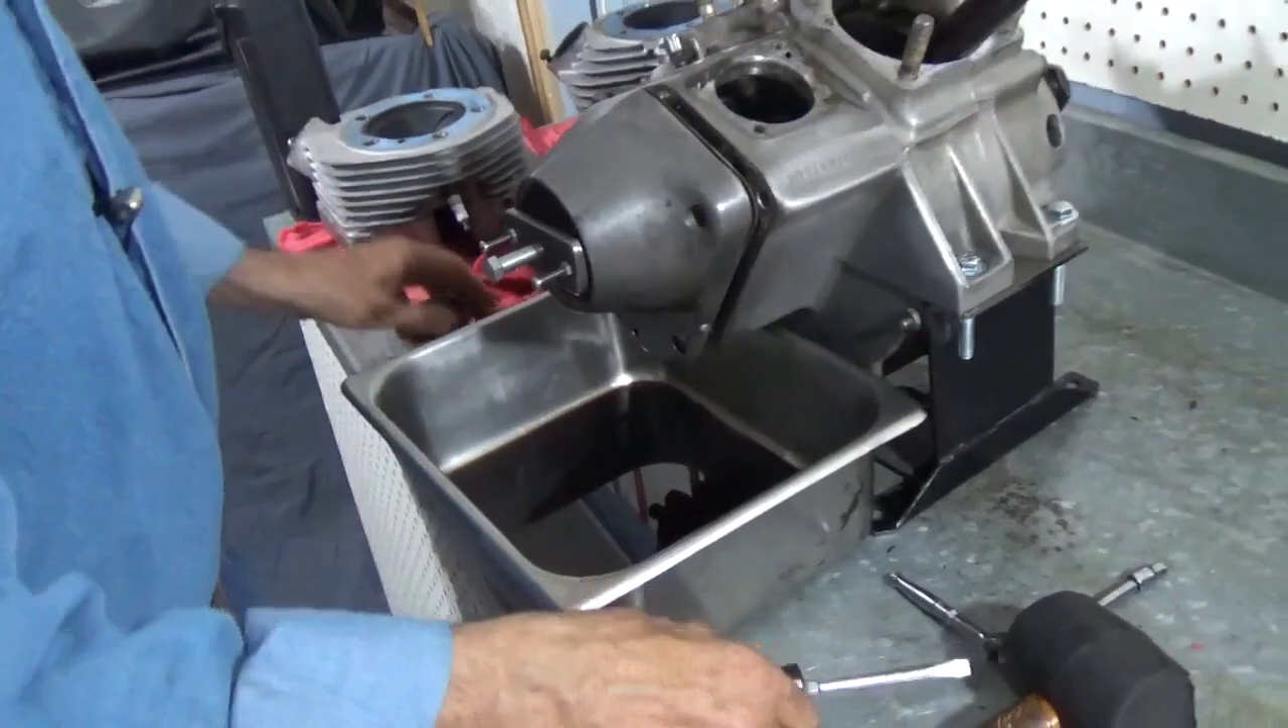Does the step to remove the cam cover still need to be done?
Yes.